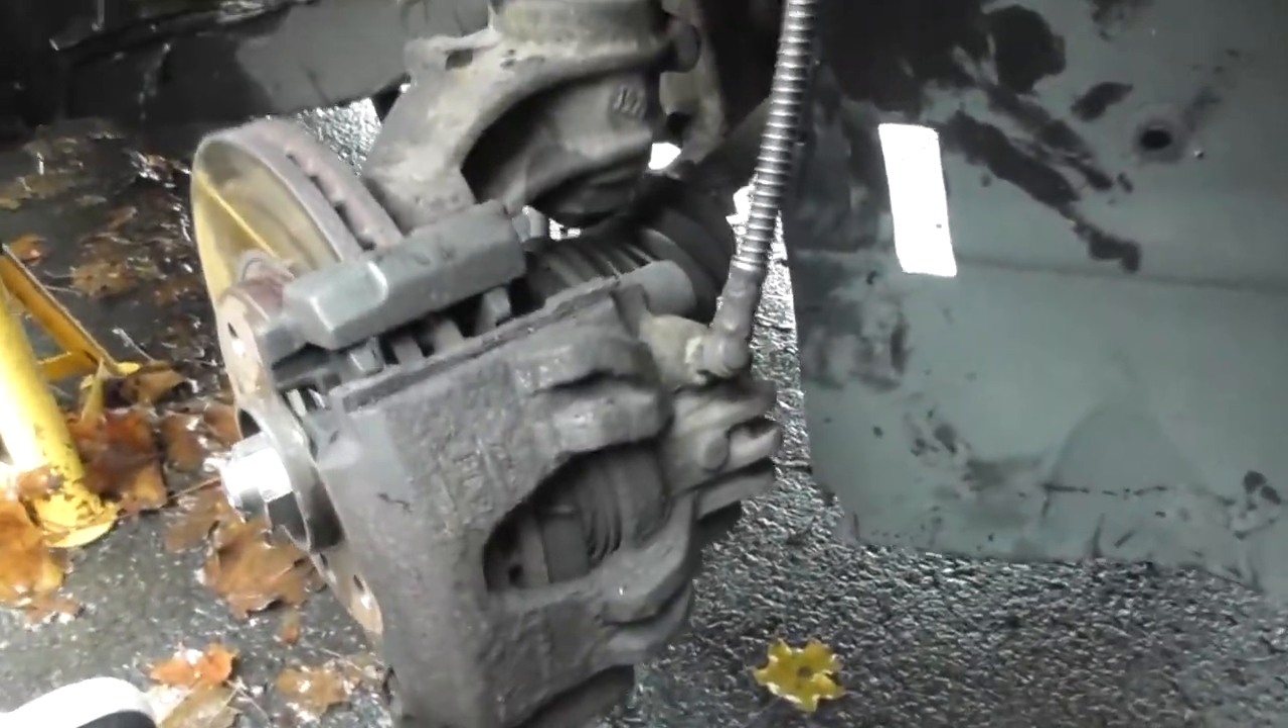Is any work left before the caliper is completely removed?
Yes.